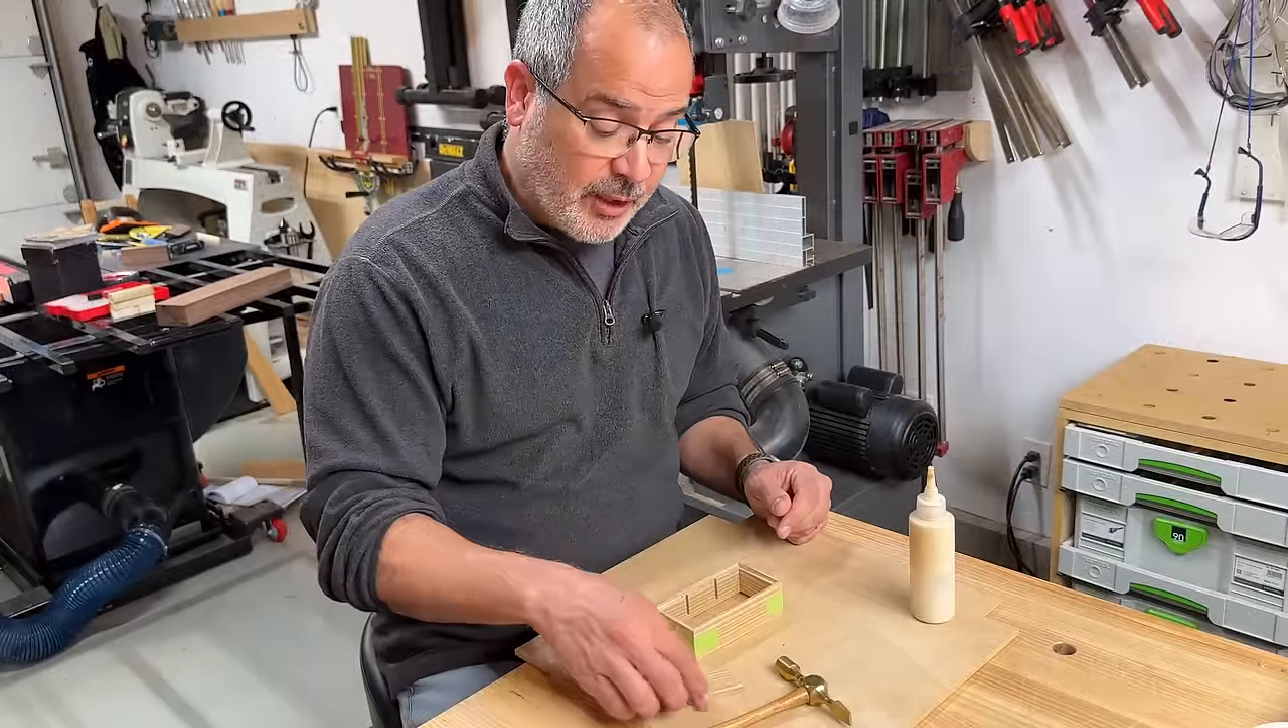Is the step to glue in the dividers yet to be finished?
Yes.